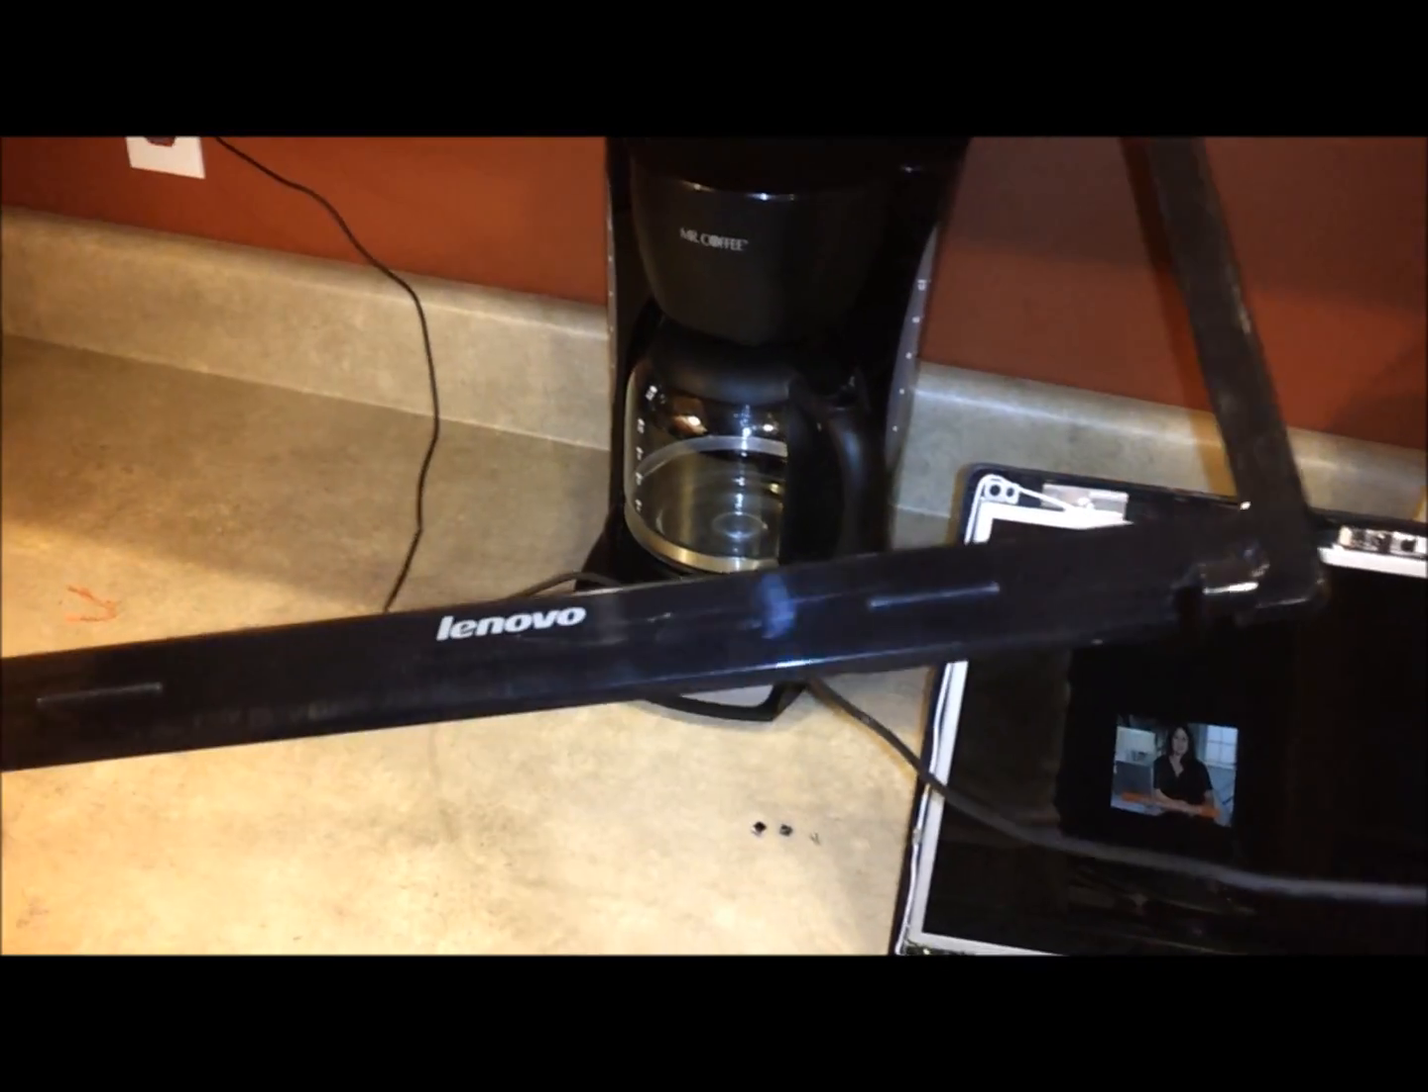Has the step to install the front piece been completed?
No.